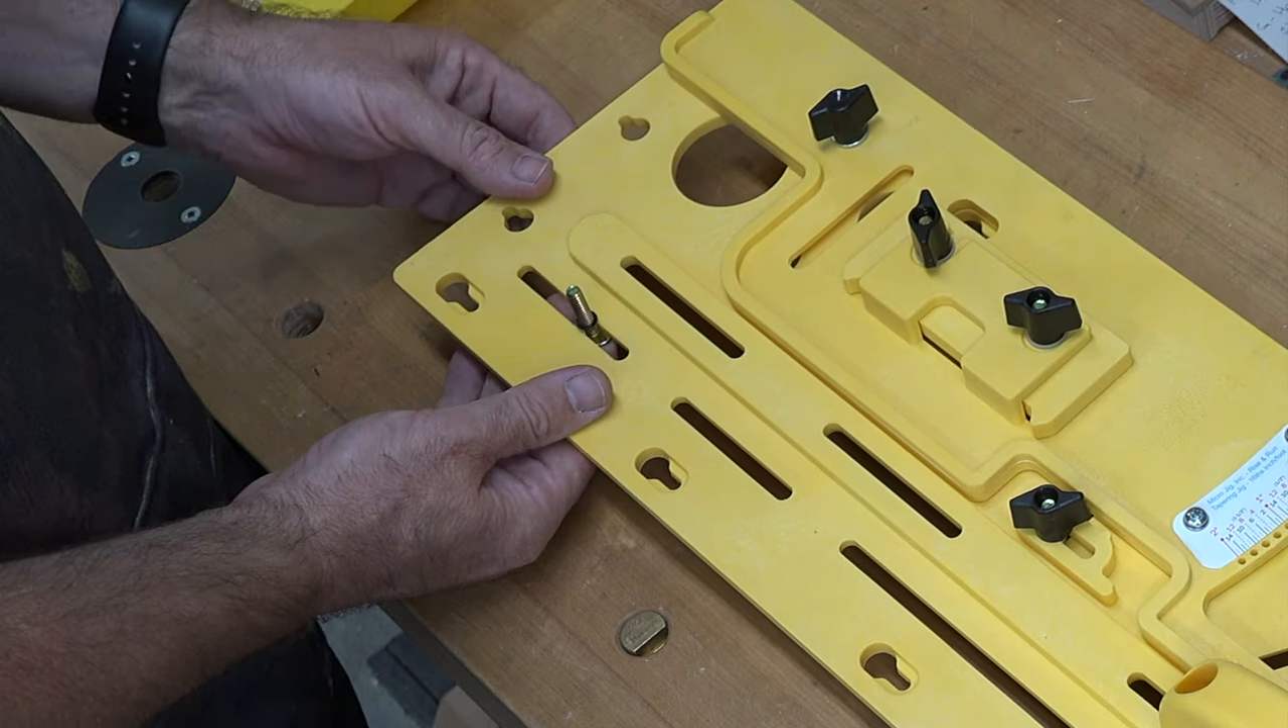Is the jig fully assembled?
No.